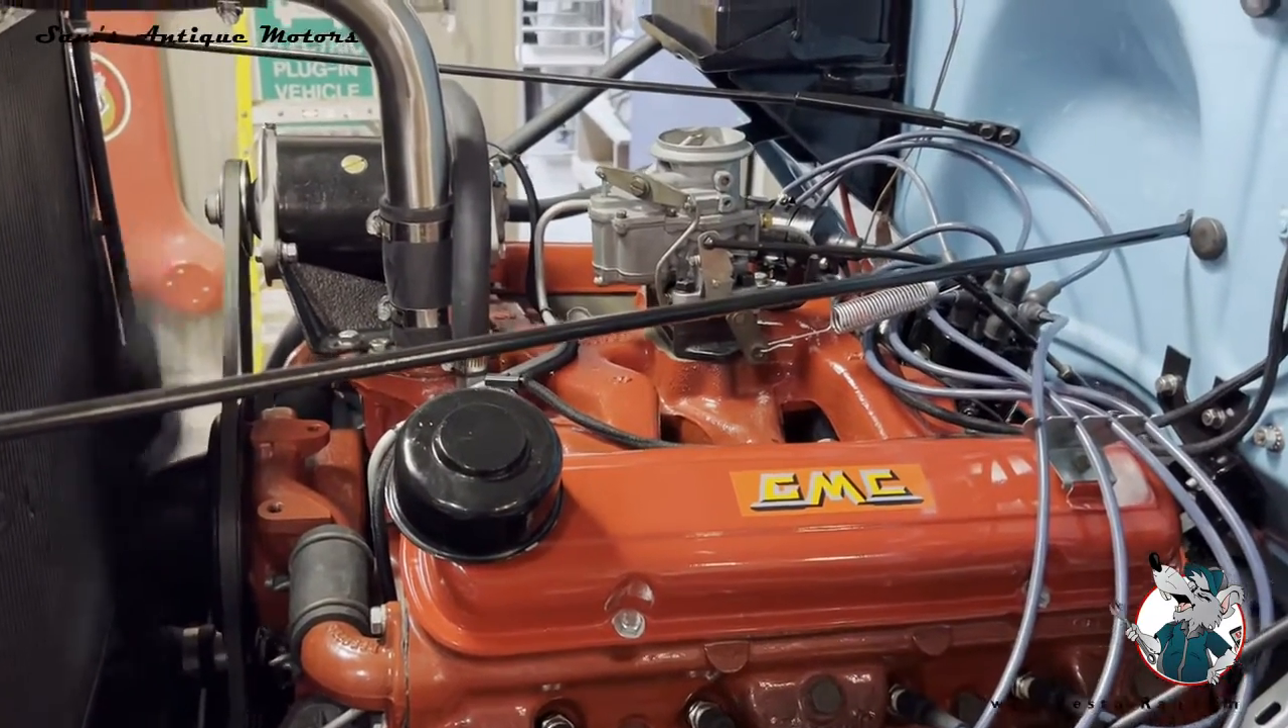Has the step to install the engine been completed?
Yes.